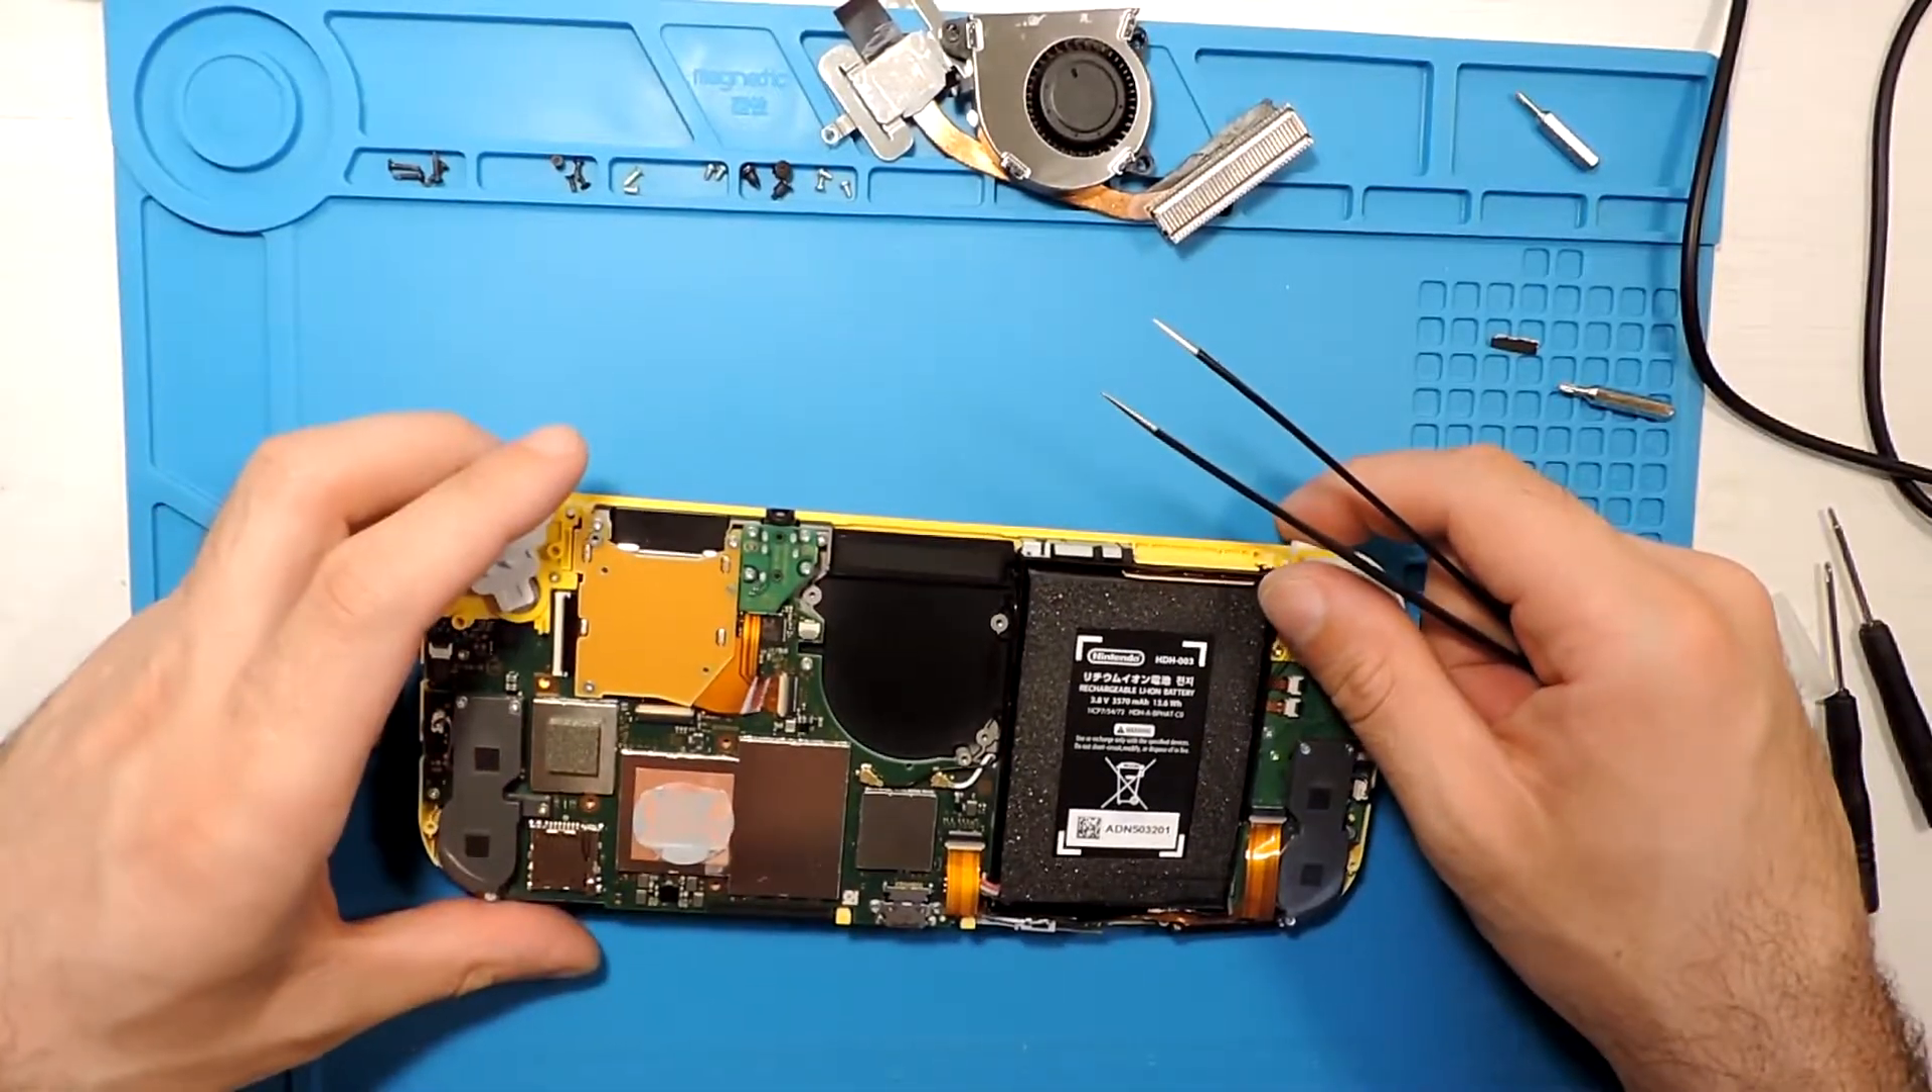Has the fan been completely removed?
Yes.